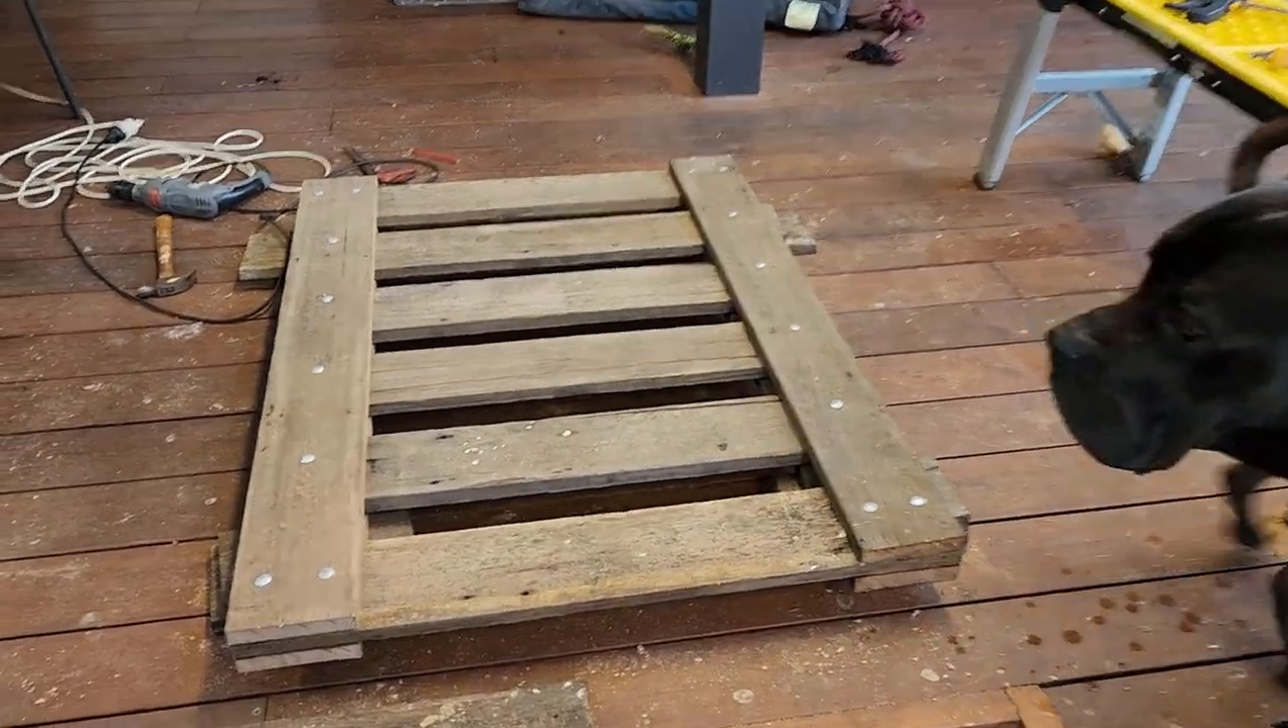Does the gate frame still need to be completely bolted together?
No.